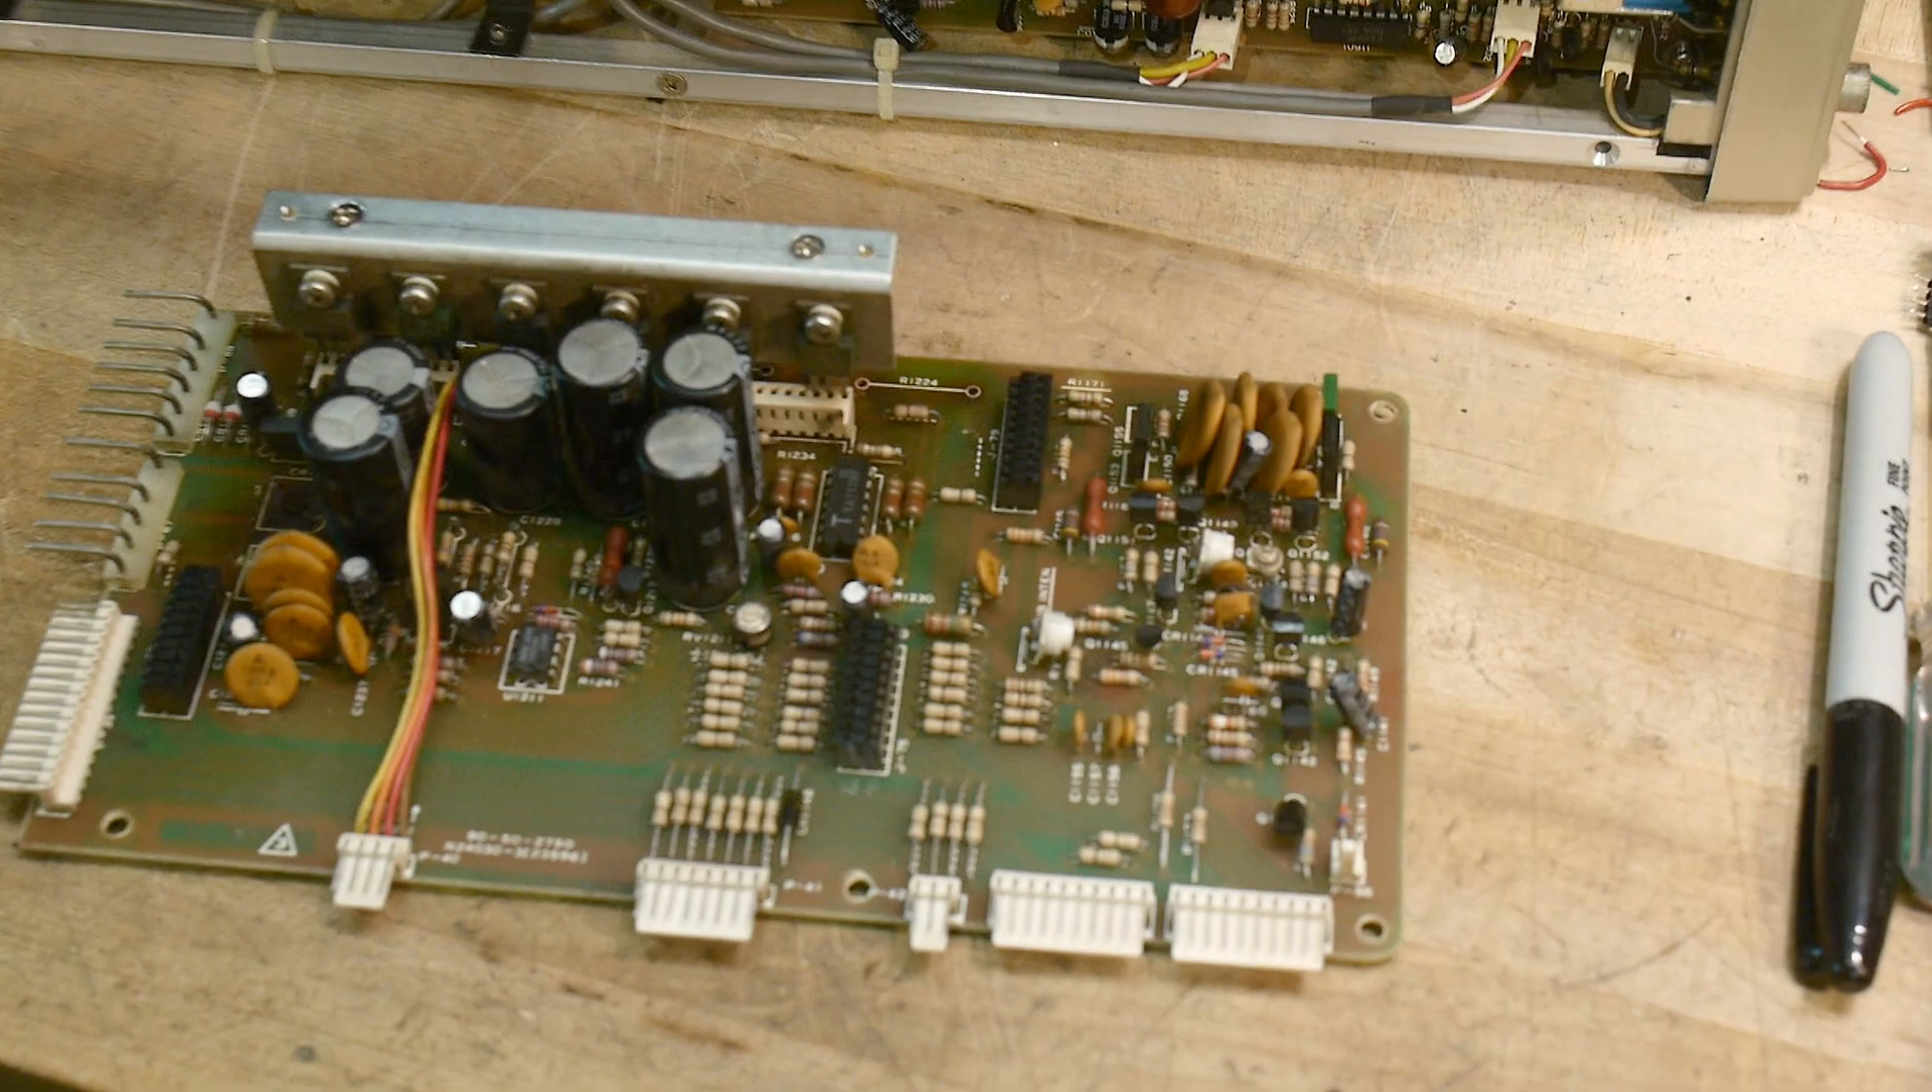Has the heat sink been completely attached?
Yes.